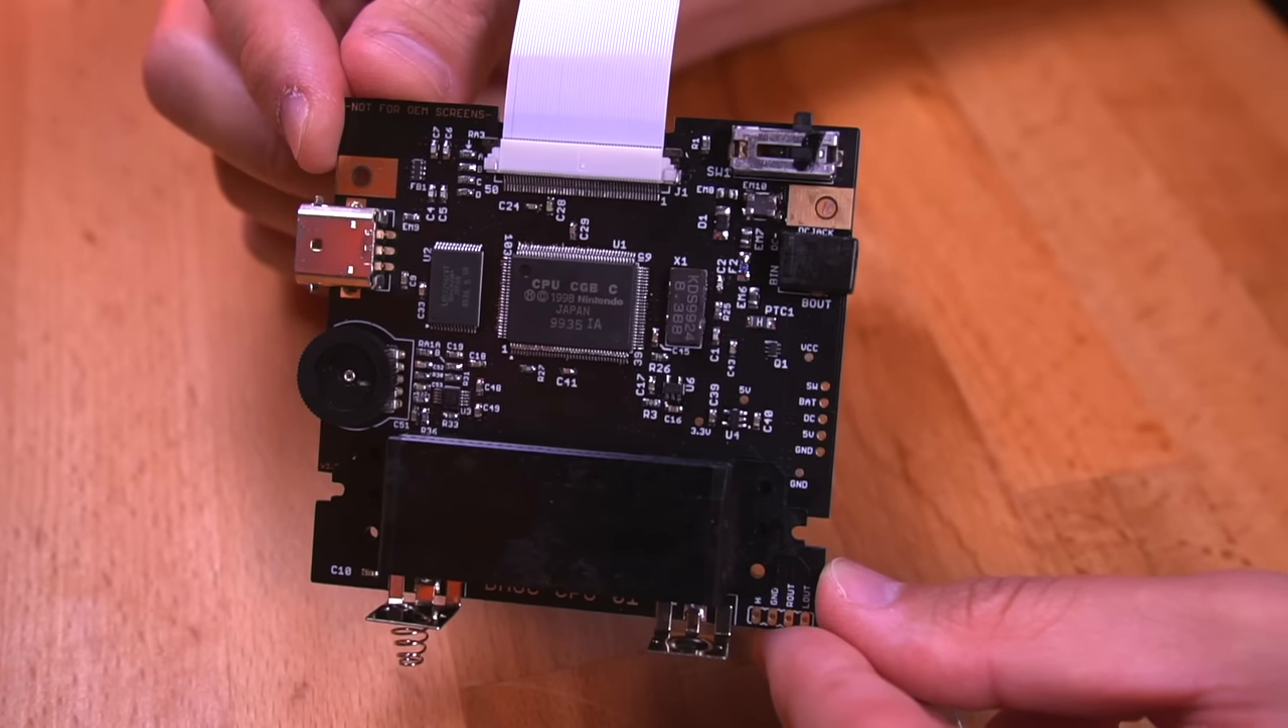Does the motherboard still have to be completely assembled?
No.